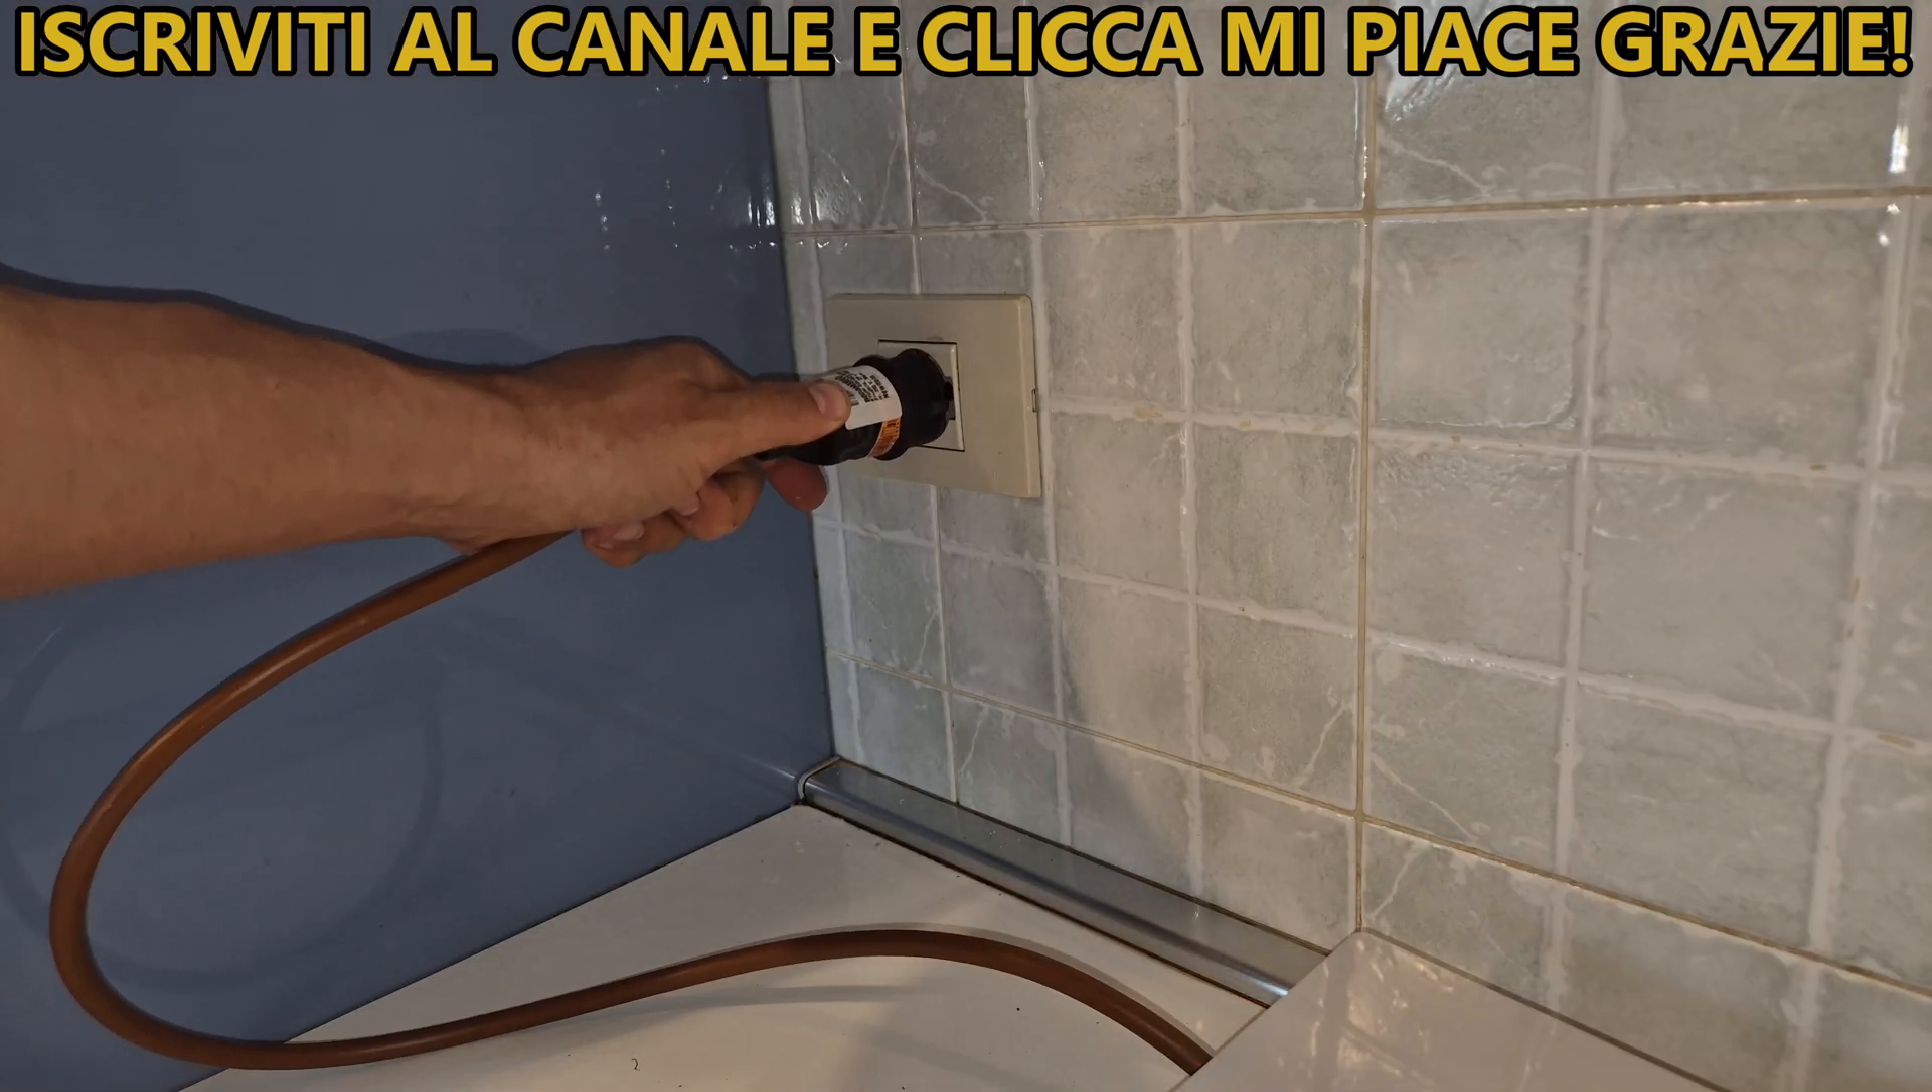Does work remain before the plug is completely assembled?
No.